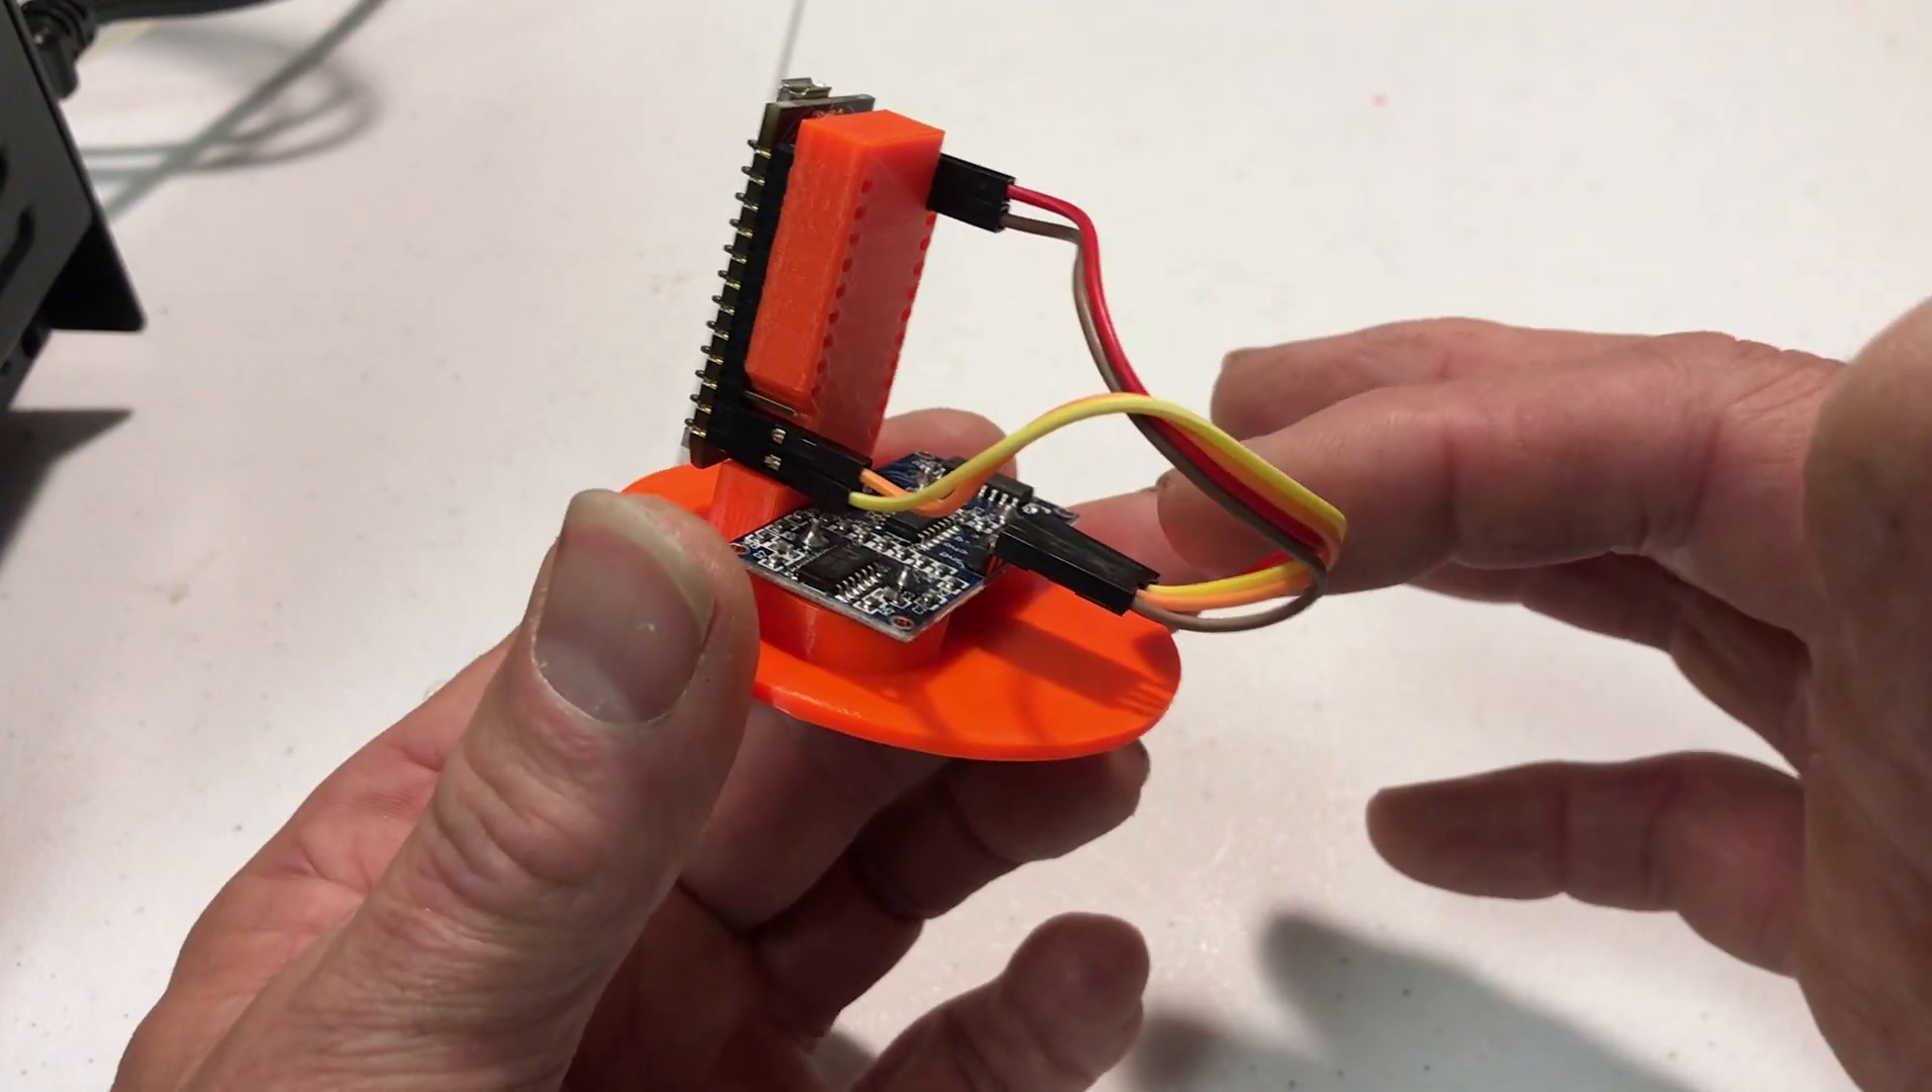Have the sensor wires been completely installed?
Yes.